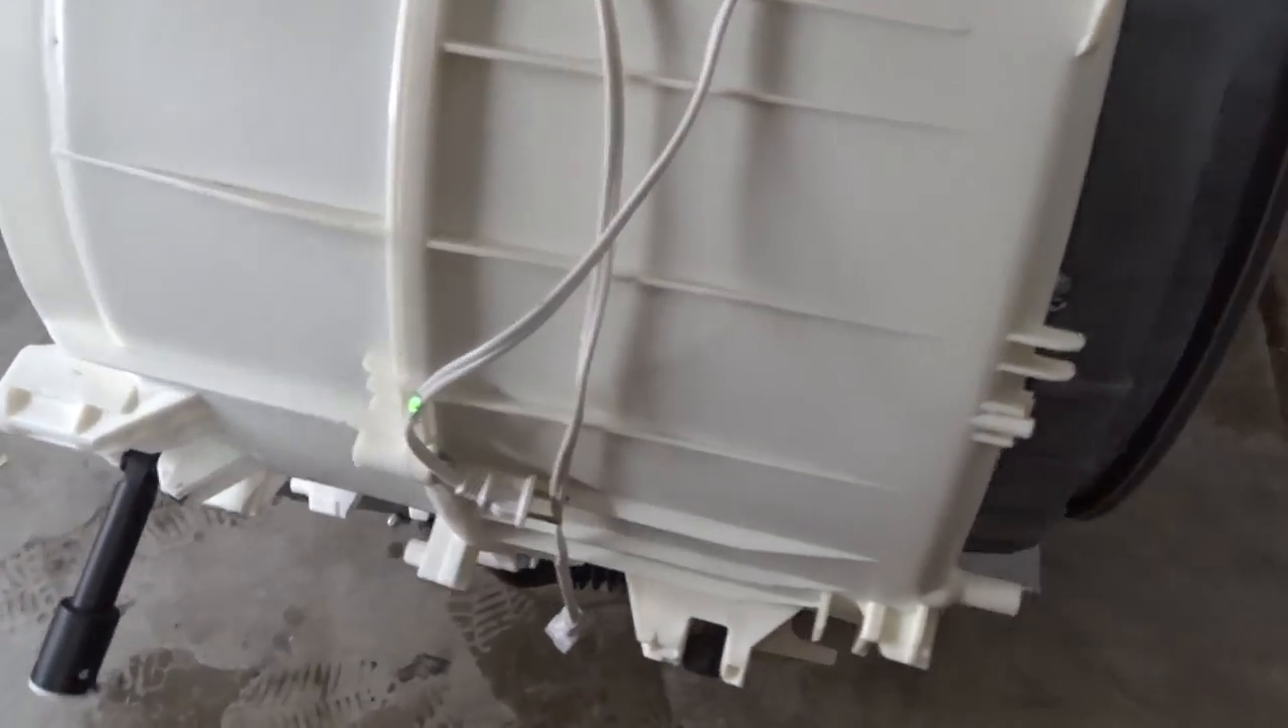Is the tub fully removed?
Yes.